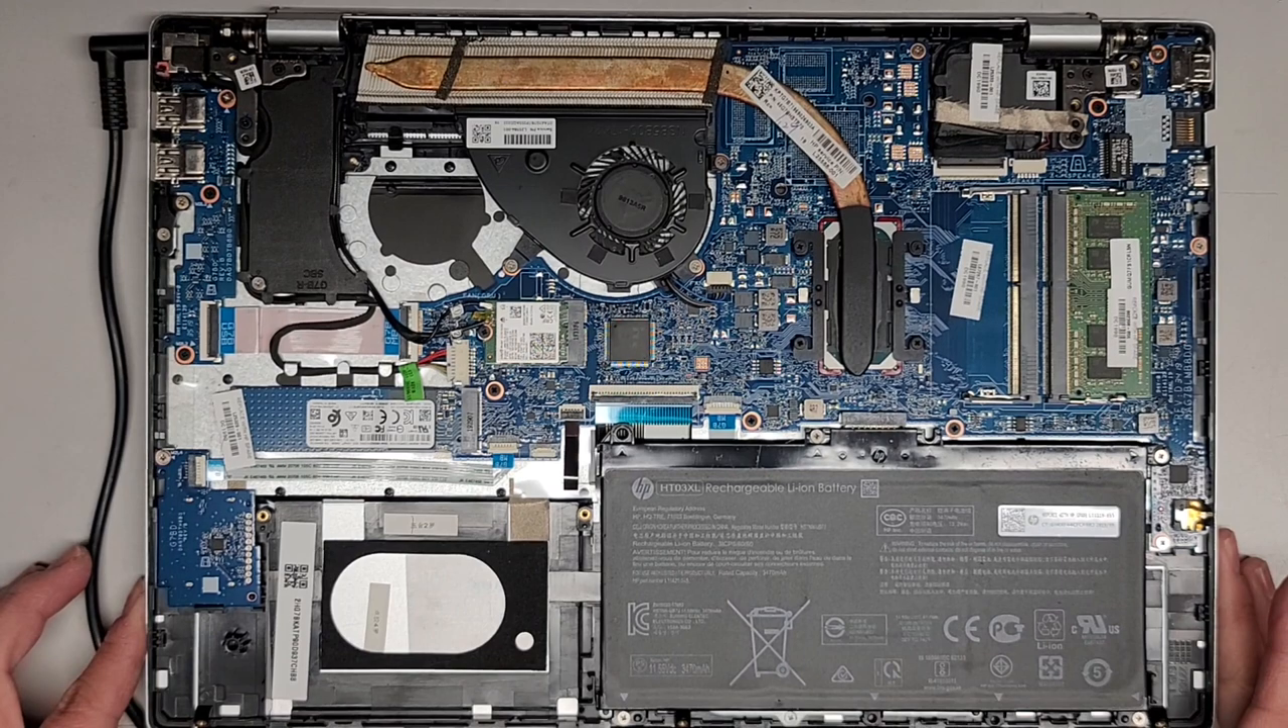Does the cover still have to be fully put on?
Yes.